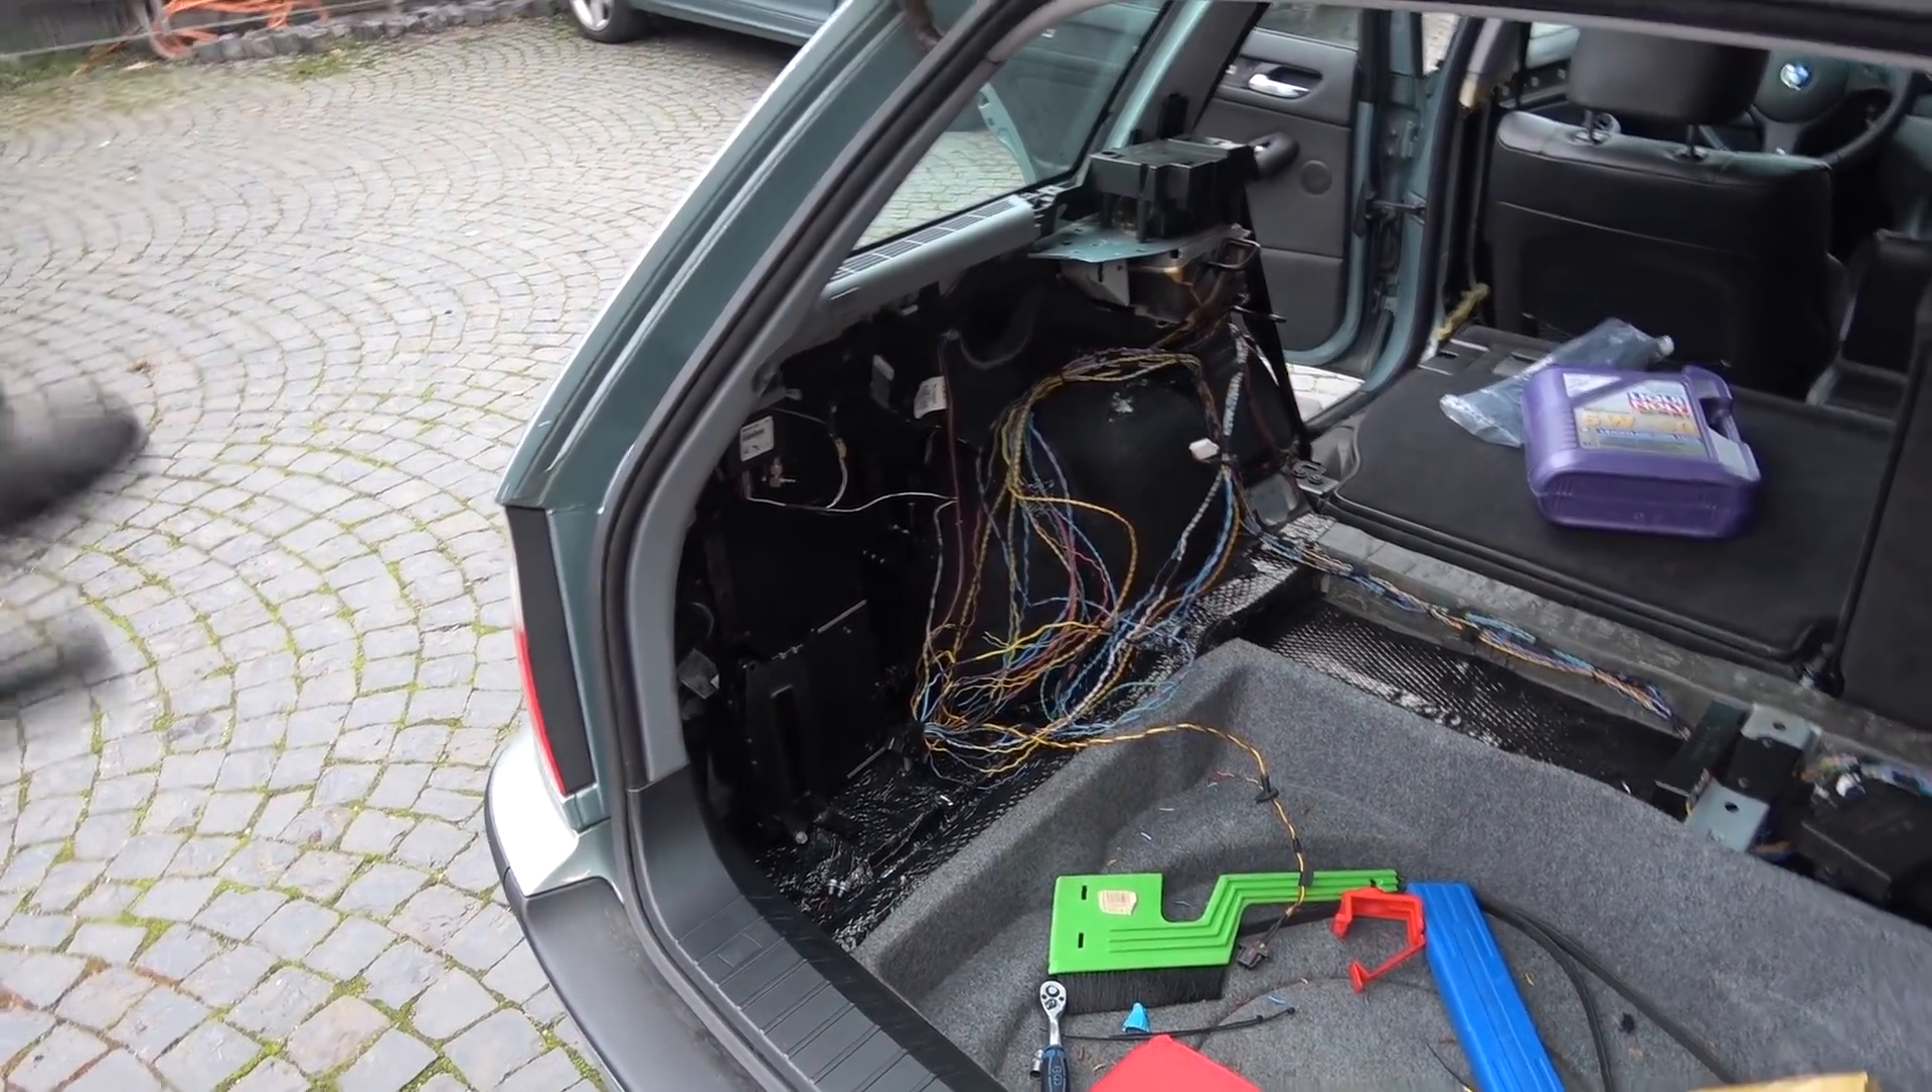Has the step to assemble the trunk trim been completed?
No.